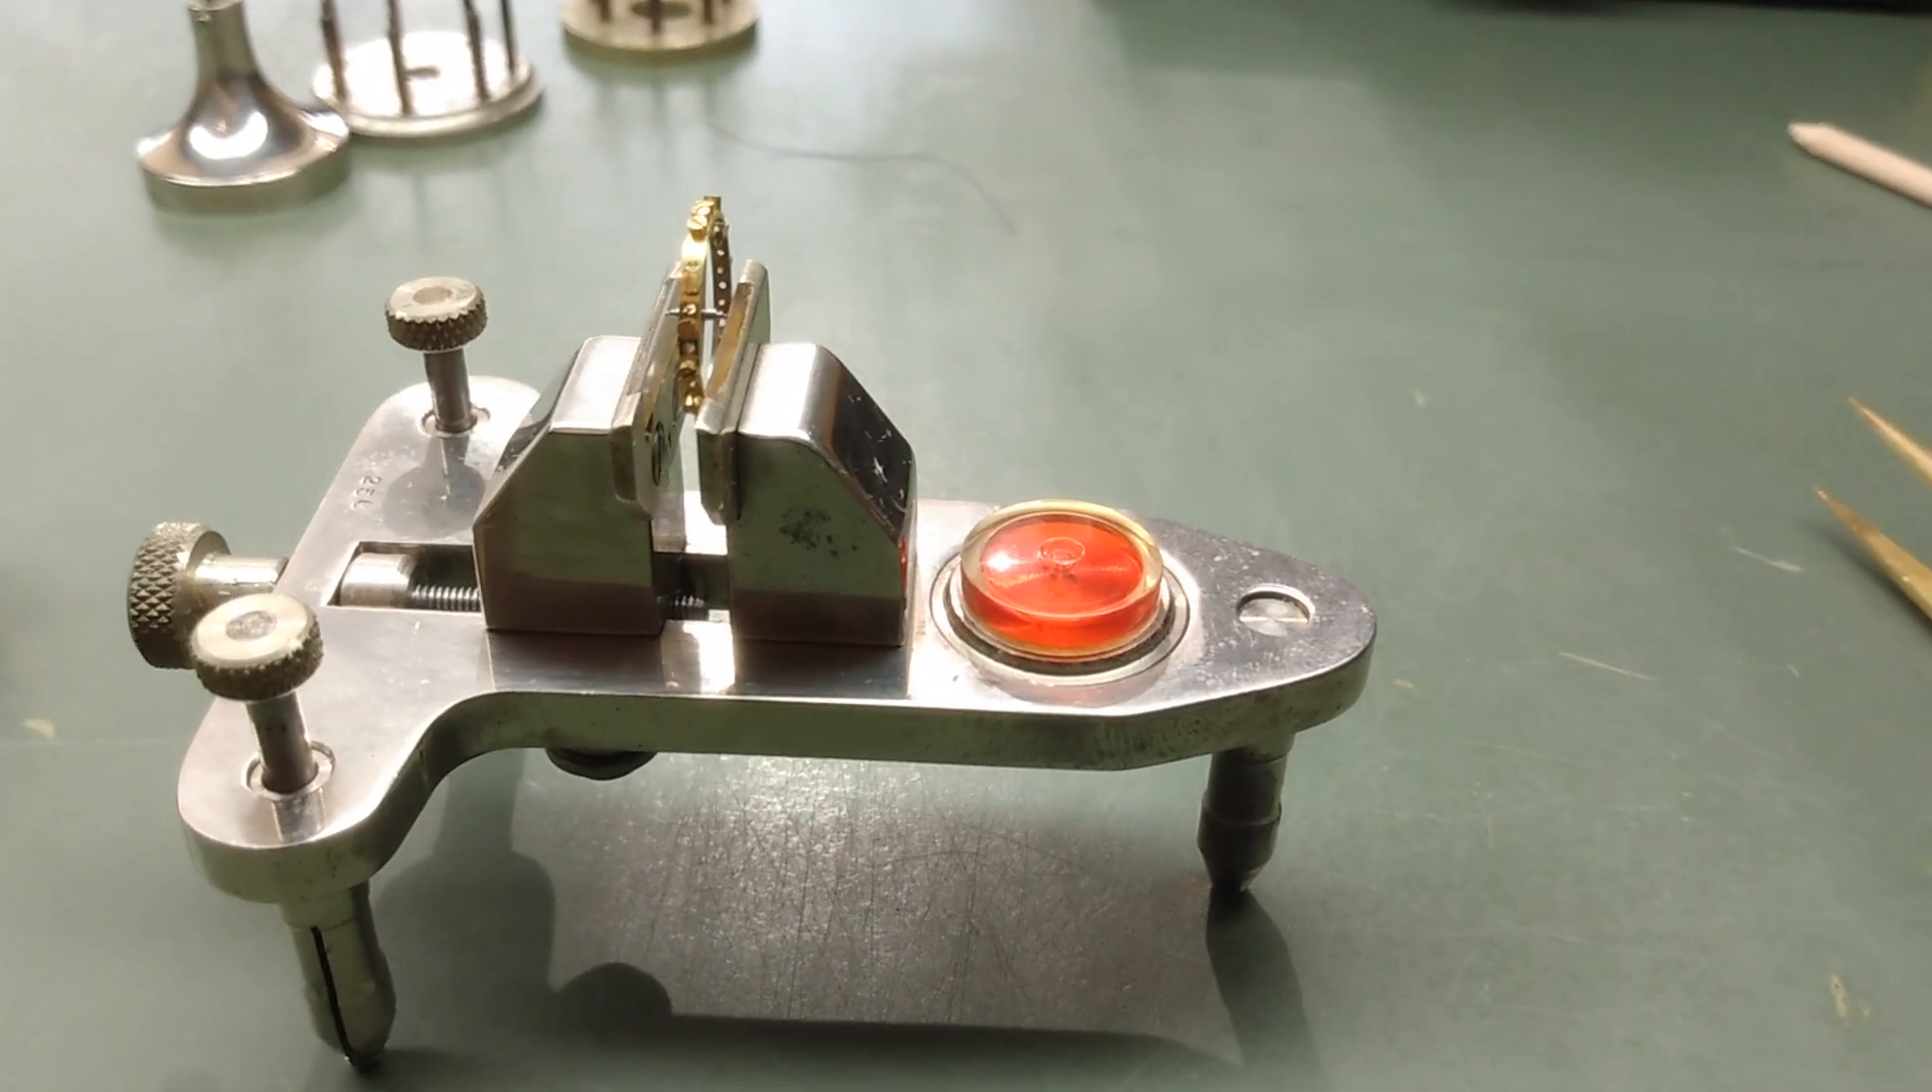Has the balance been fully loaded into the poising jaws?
Yes.